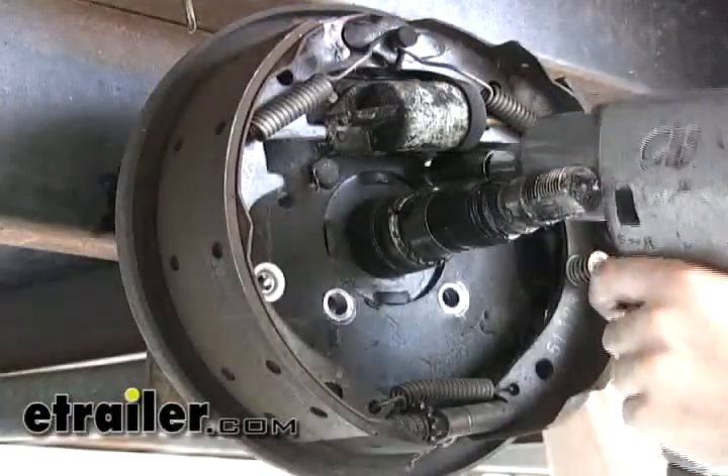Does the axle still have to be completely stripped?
Yes.